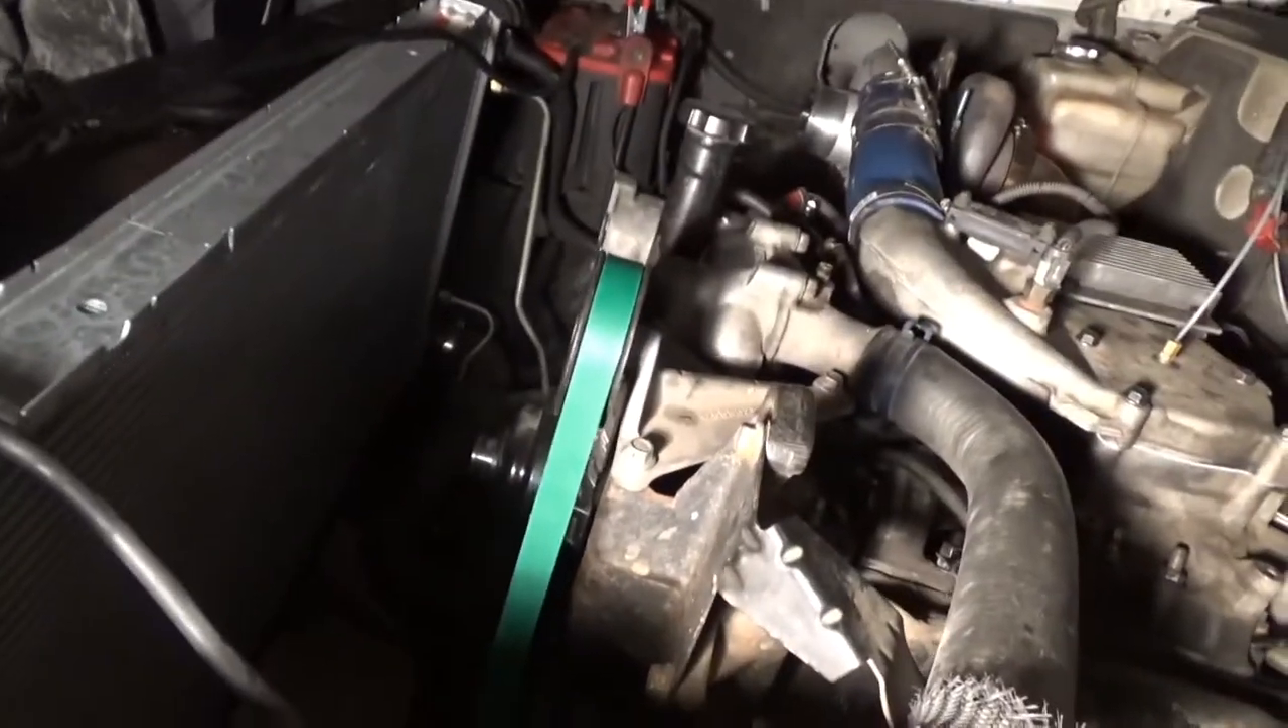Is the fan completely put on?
No.